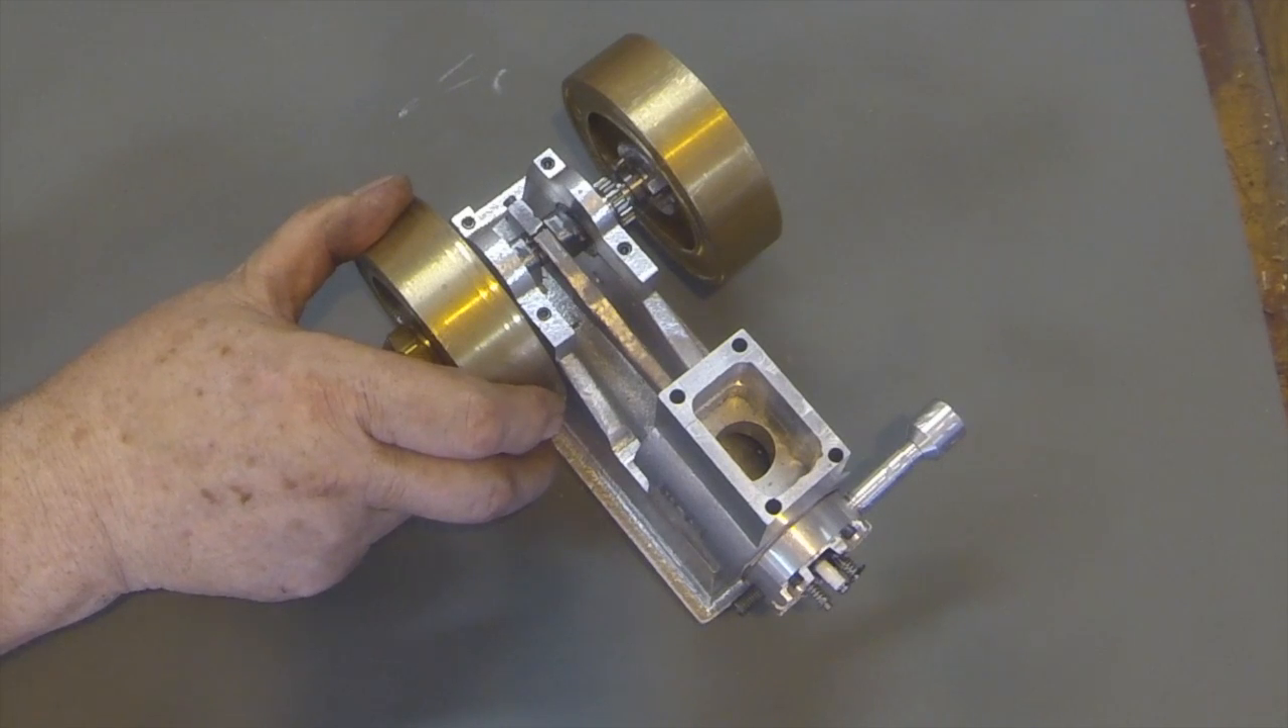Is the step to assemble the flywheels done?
Yes.